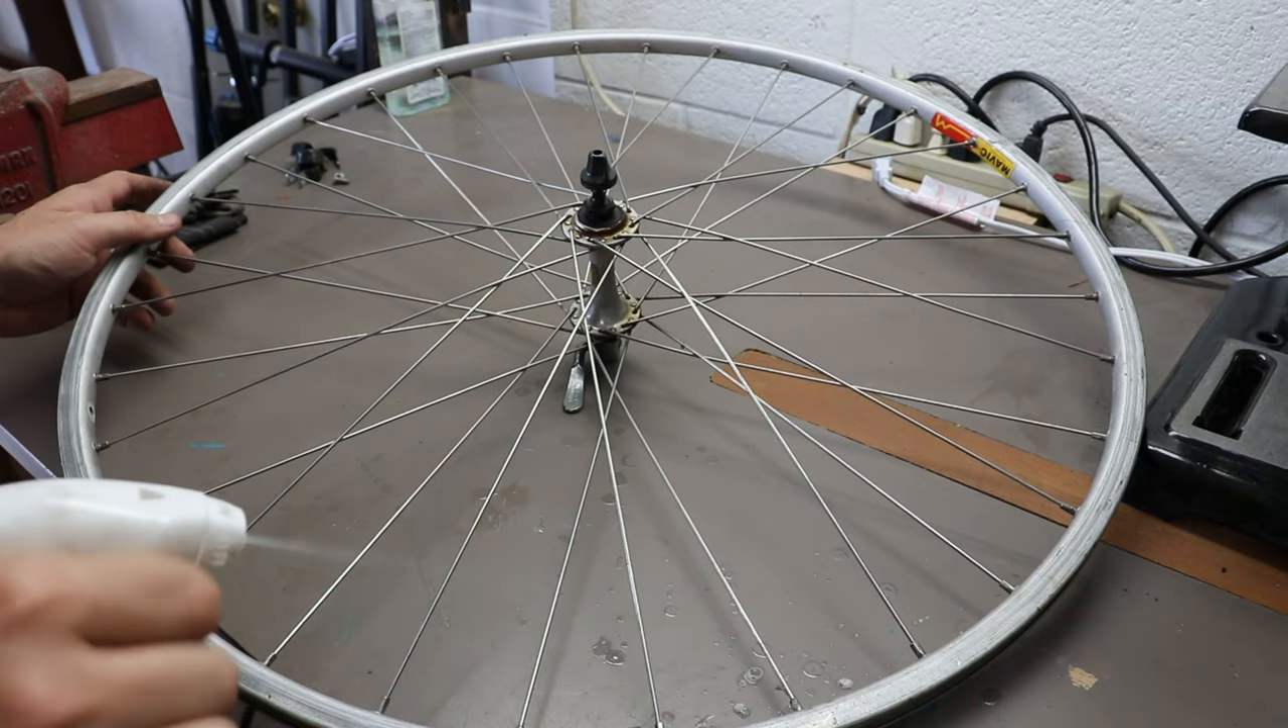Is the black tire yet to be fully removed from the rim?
No.